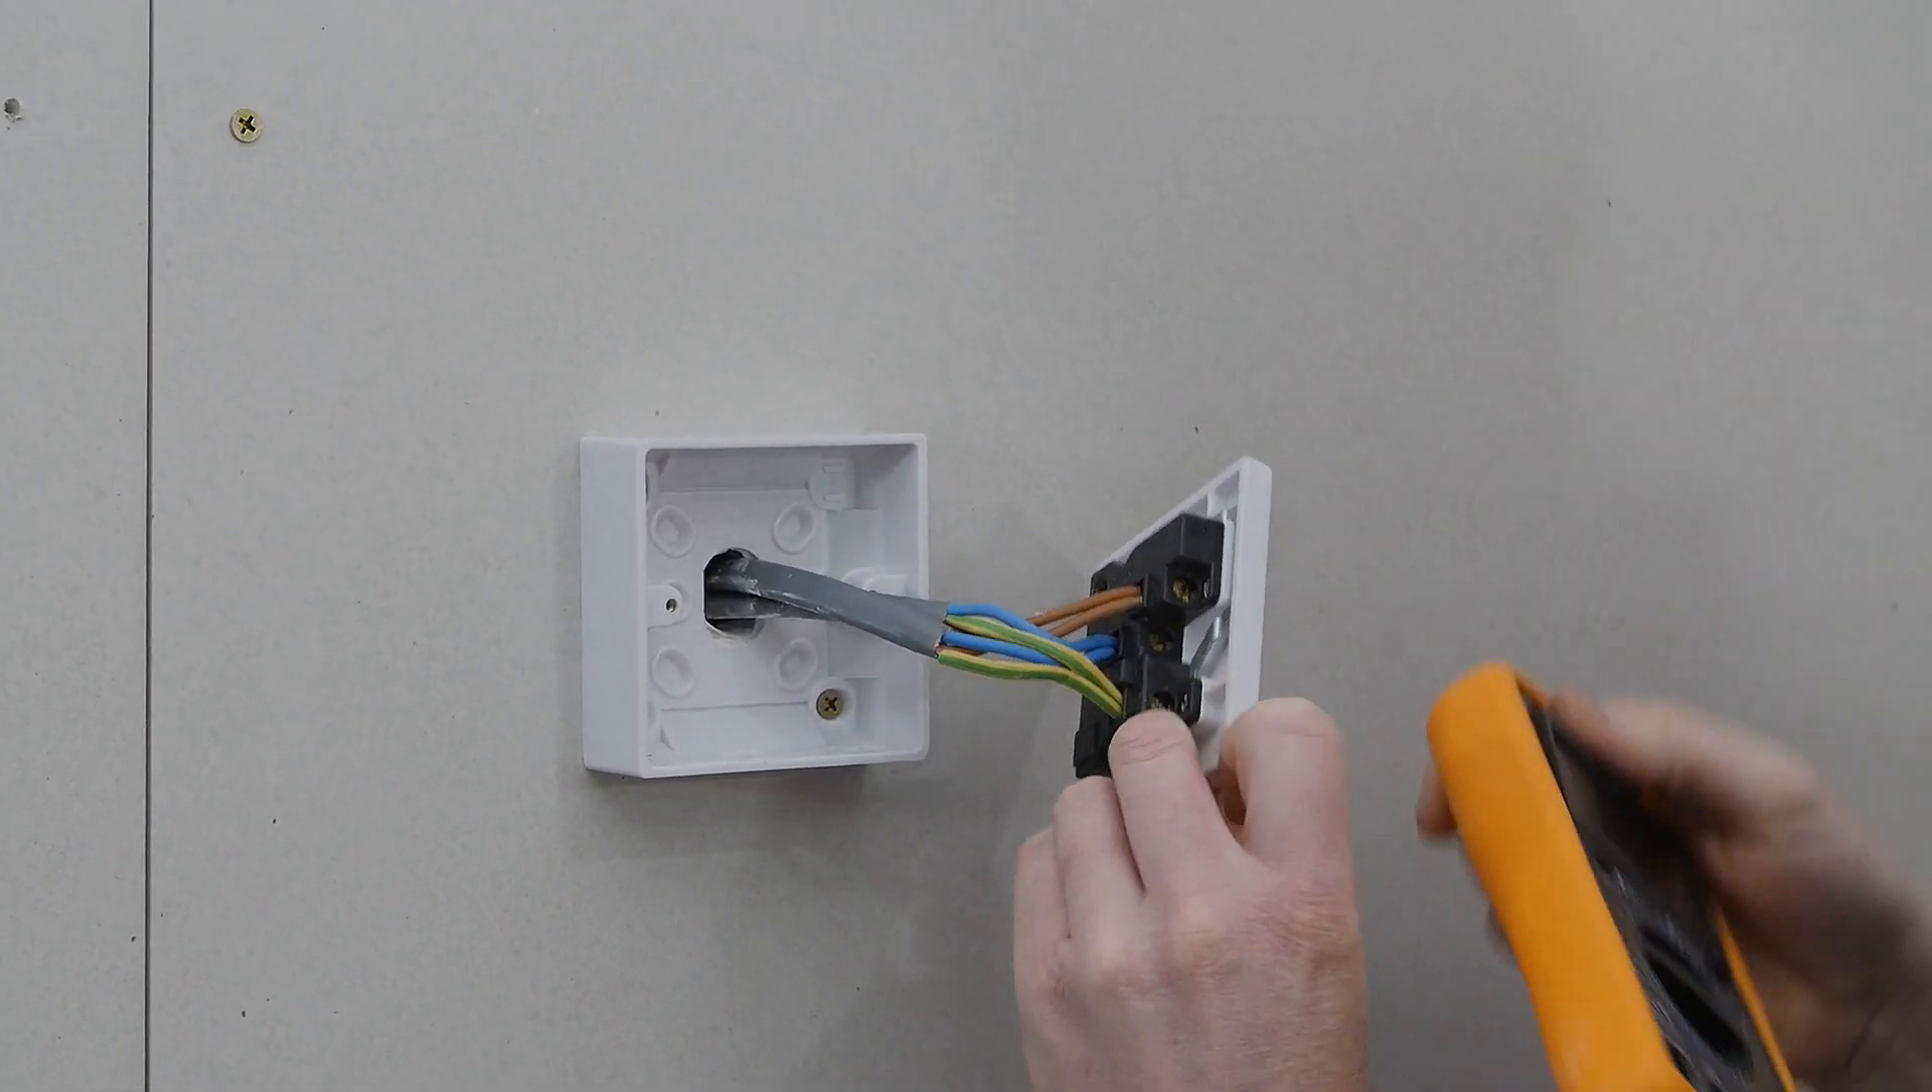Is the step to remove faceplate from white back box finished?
Yes.